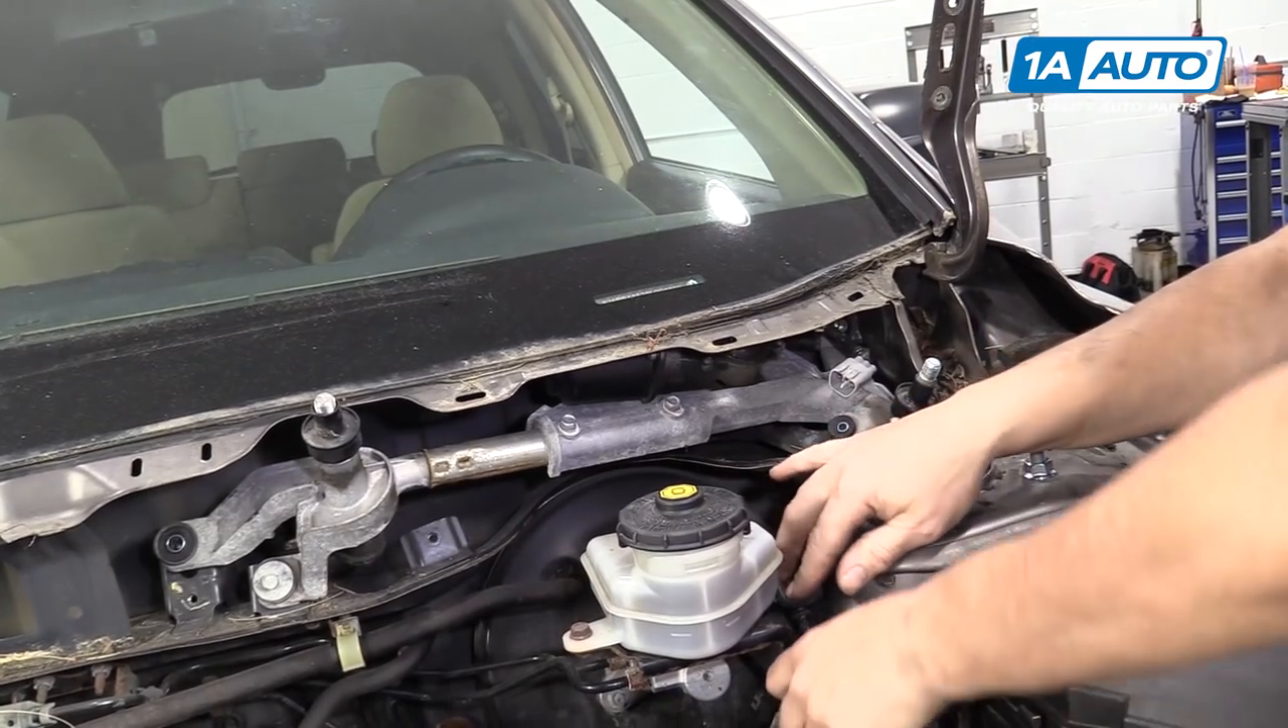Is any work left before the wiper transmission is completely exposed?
No.